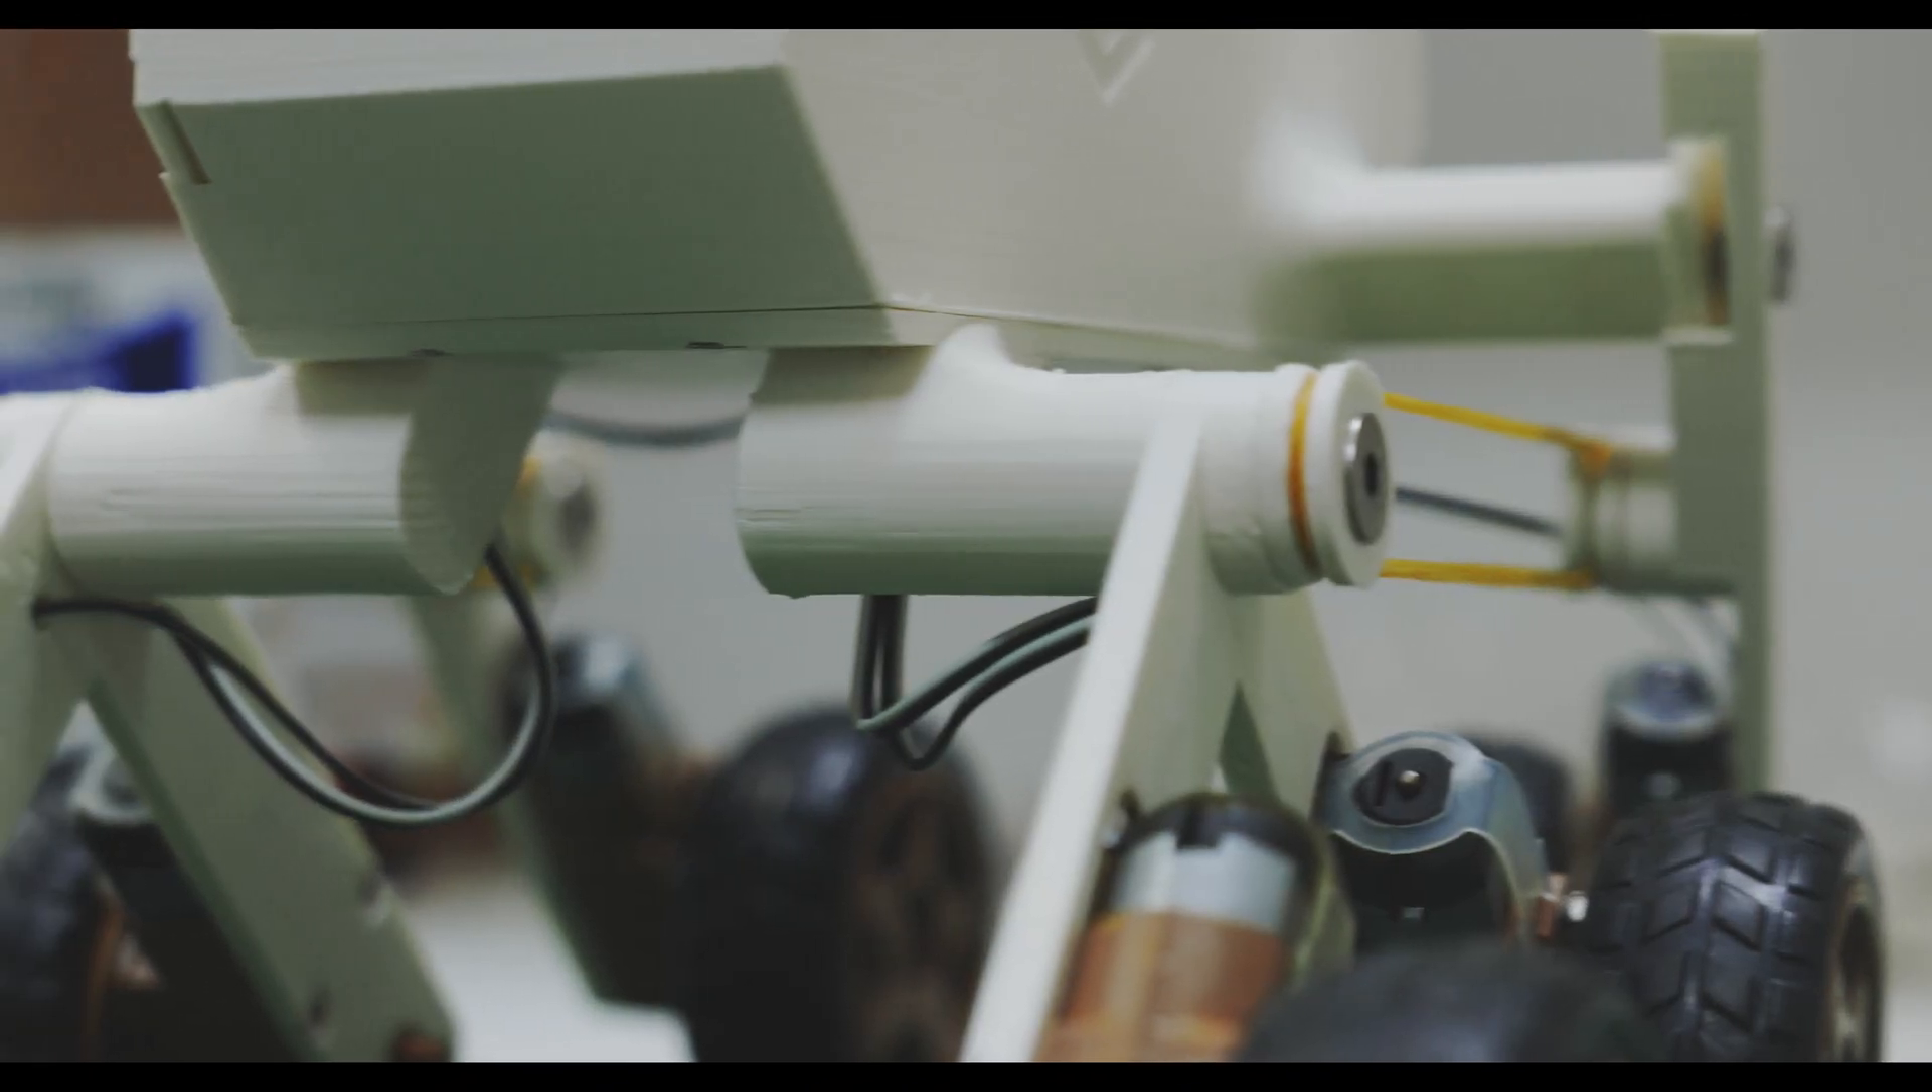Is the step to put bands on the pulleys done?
Yes.